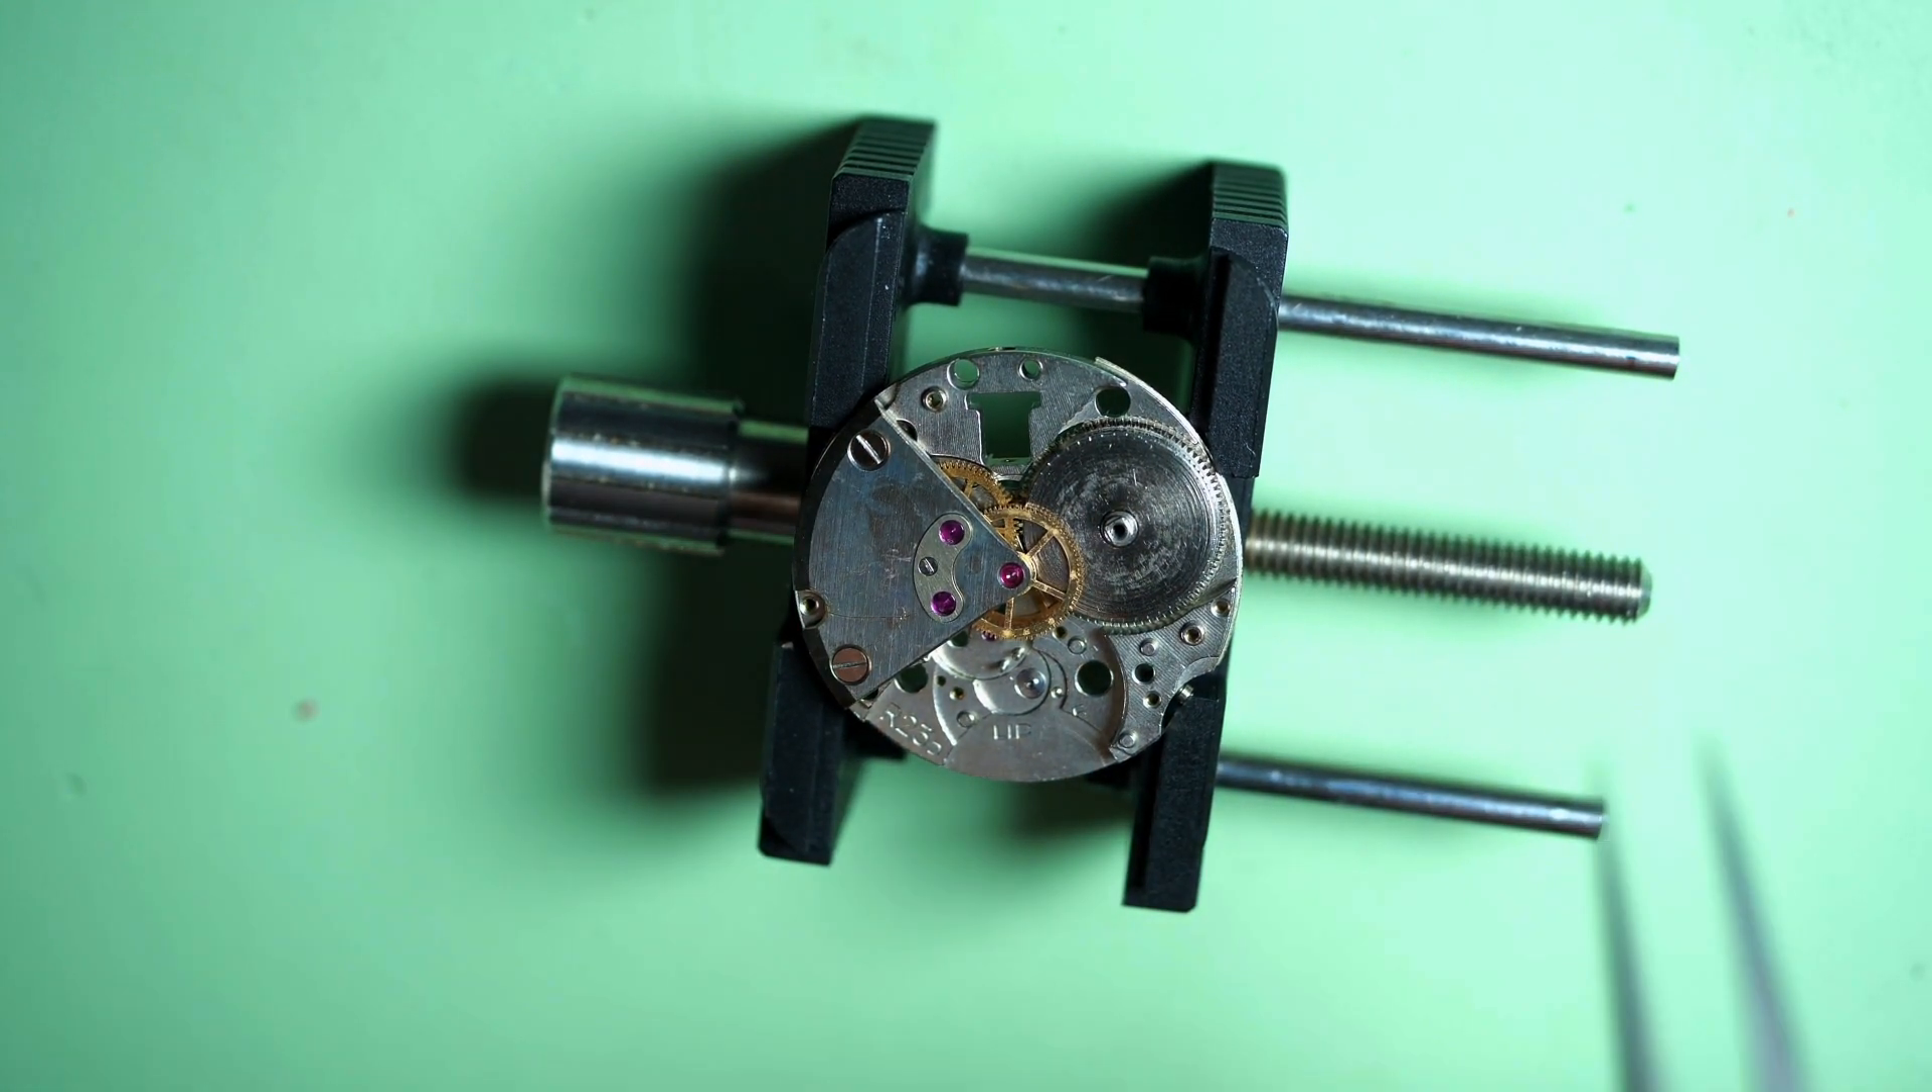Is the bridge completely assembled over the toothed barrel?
No.